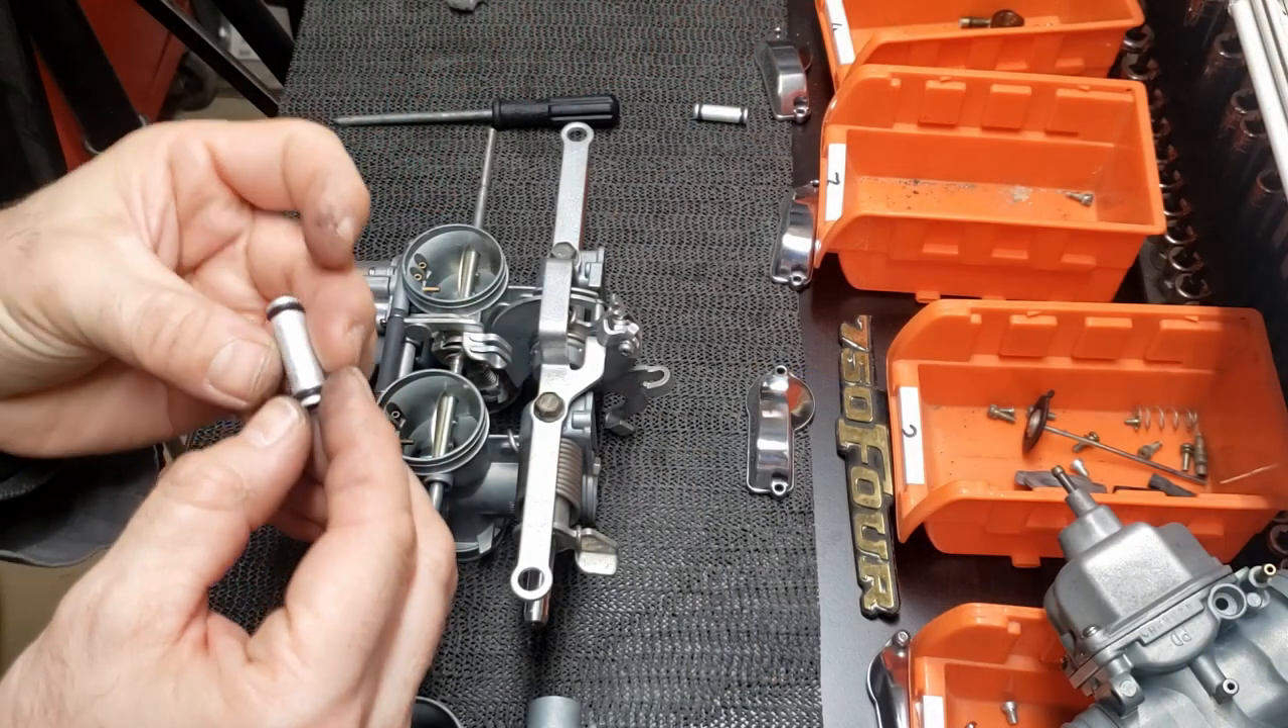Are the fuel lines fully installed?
No.